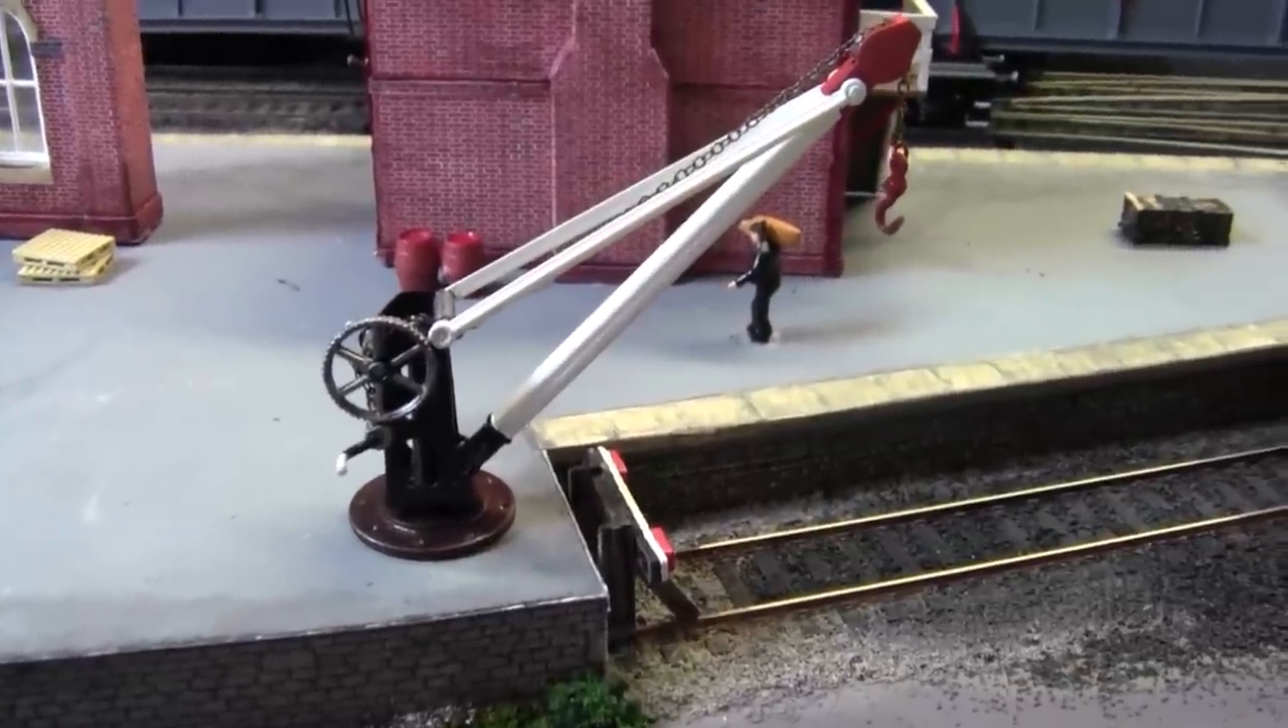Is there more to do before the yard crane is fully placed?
No.